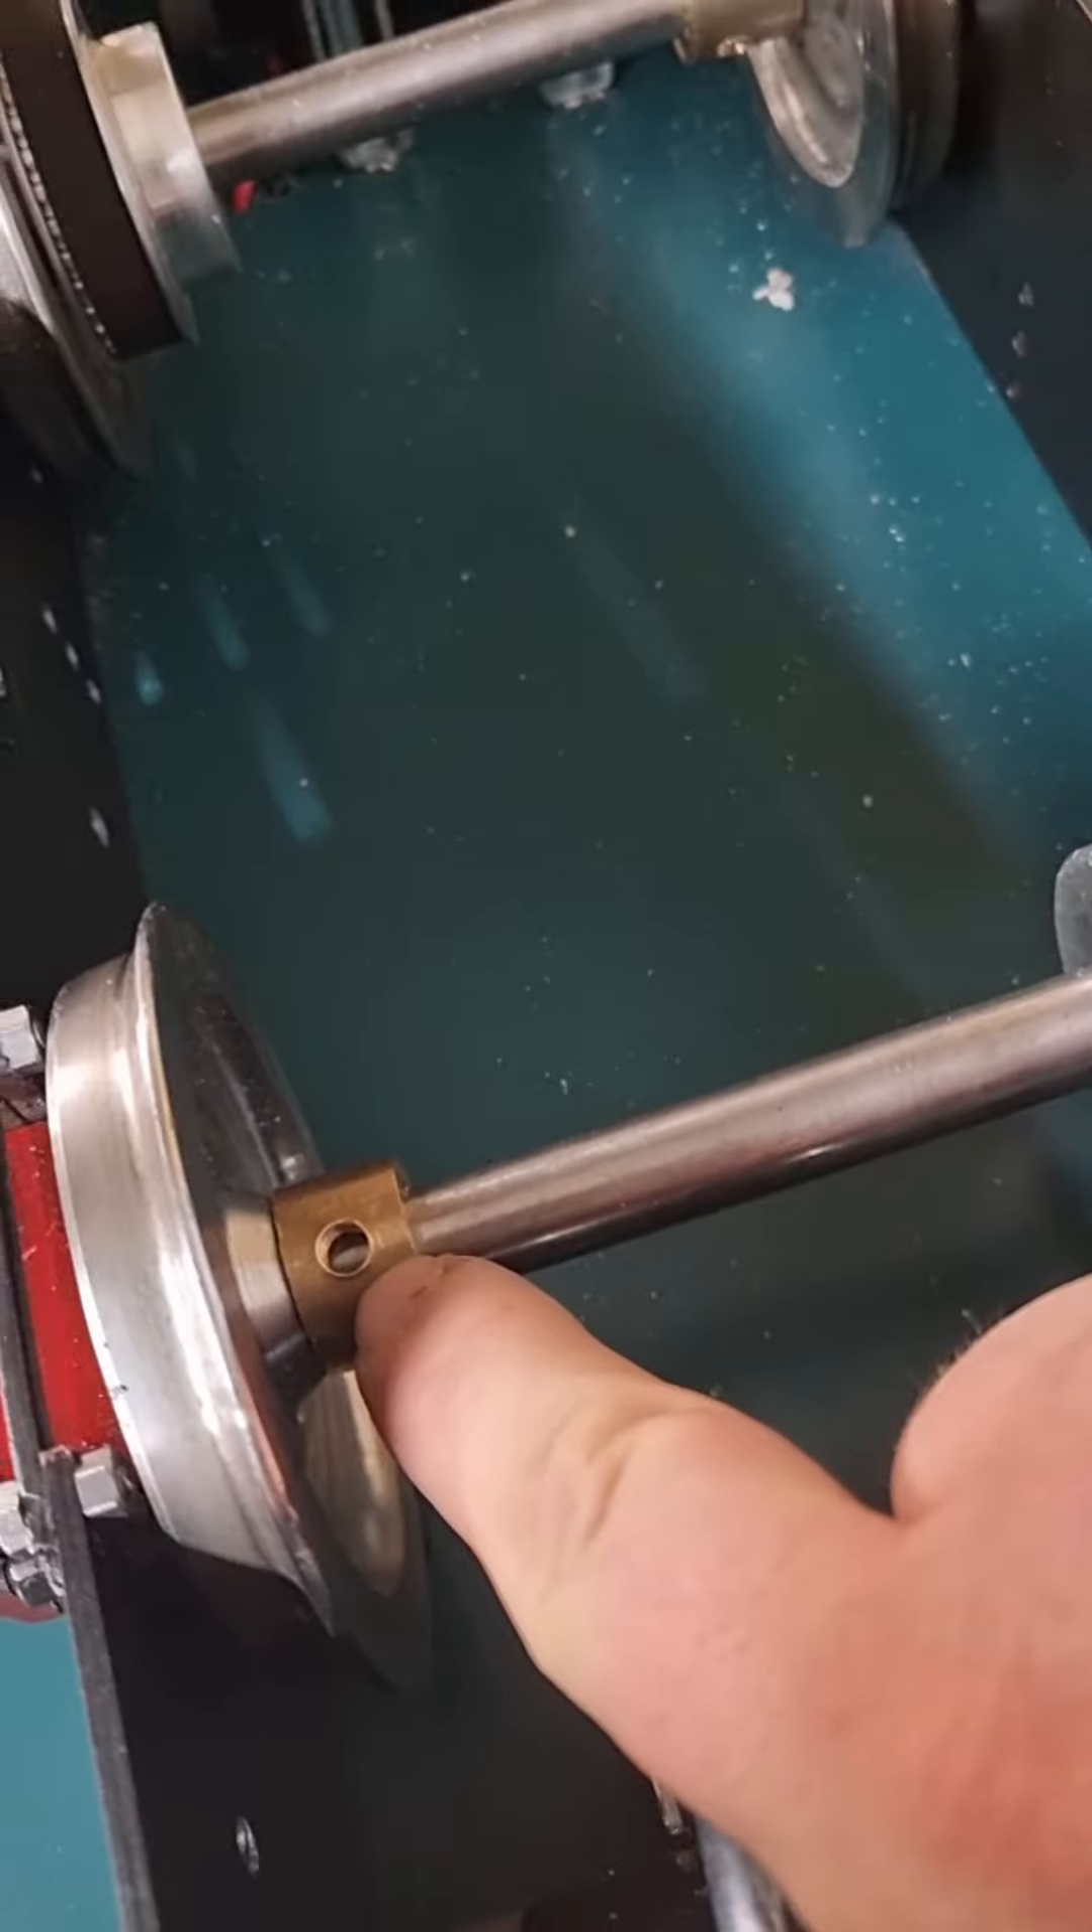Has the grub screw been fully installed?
No.